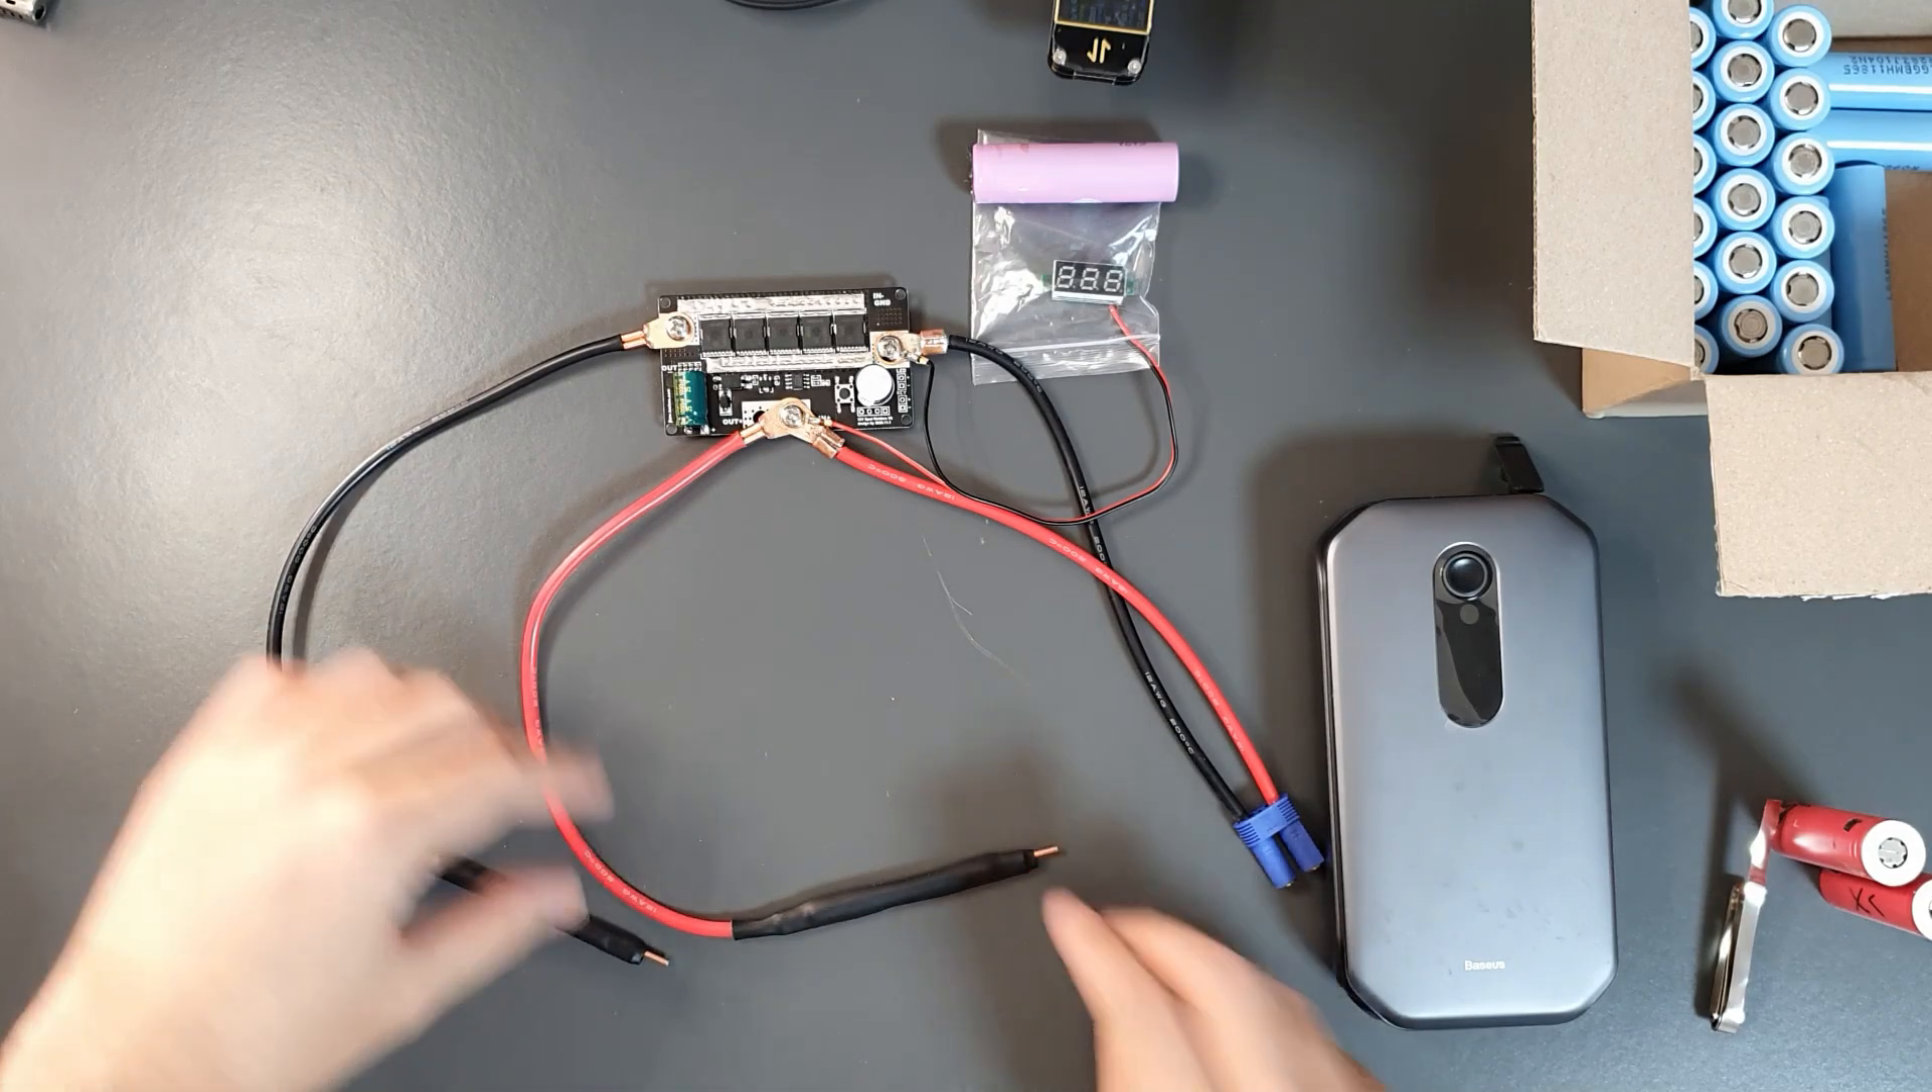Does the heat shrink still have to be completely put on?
No.